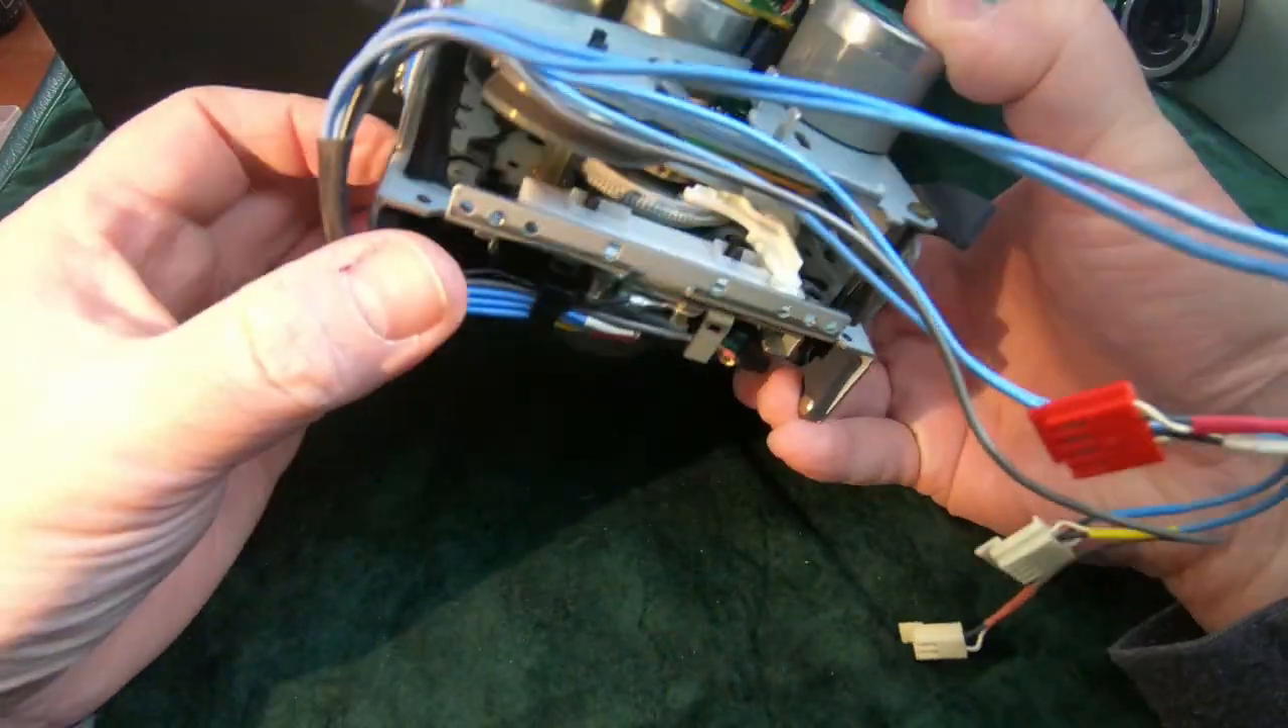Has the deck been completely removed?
Yes.